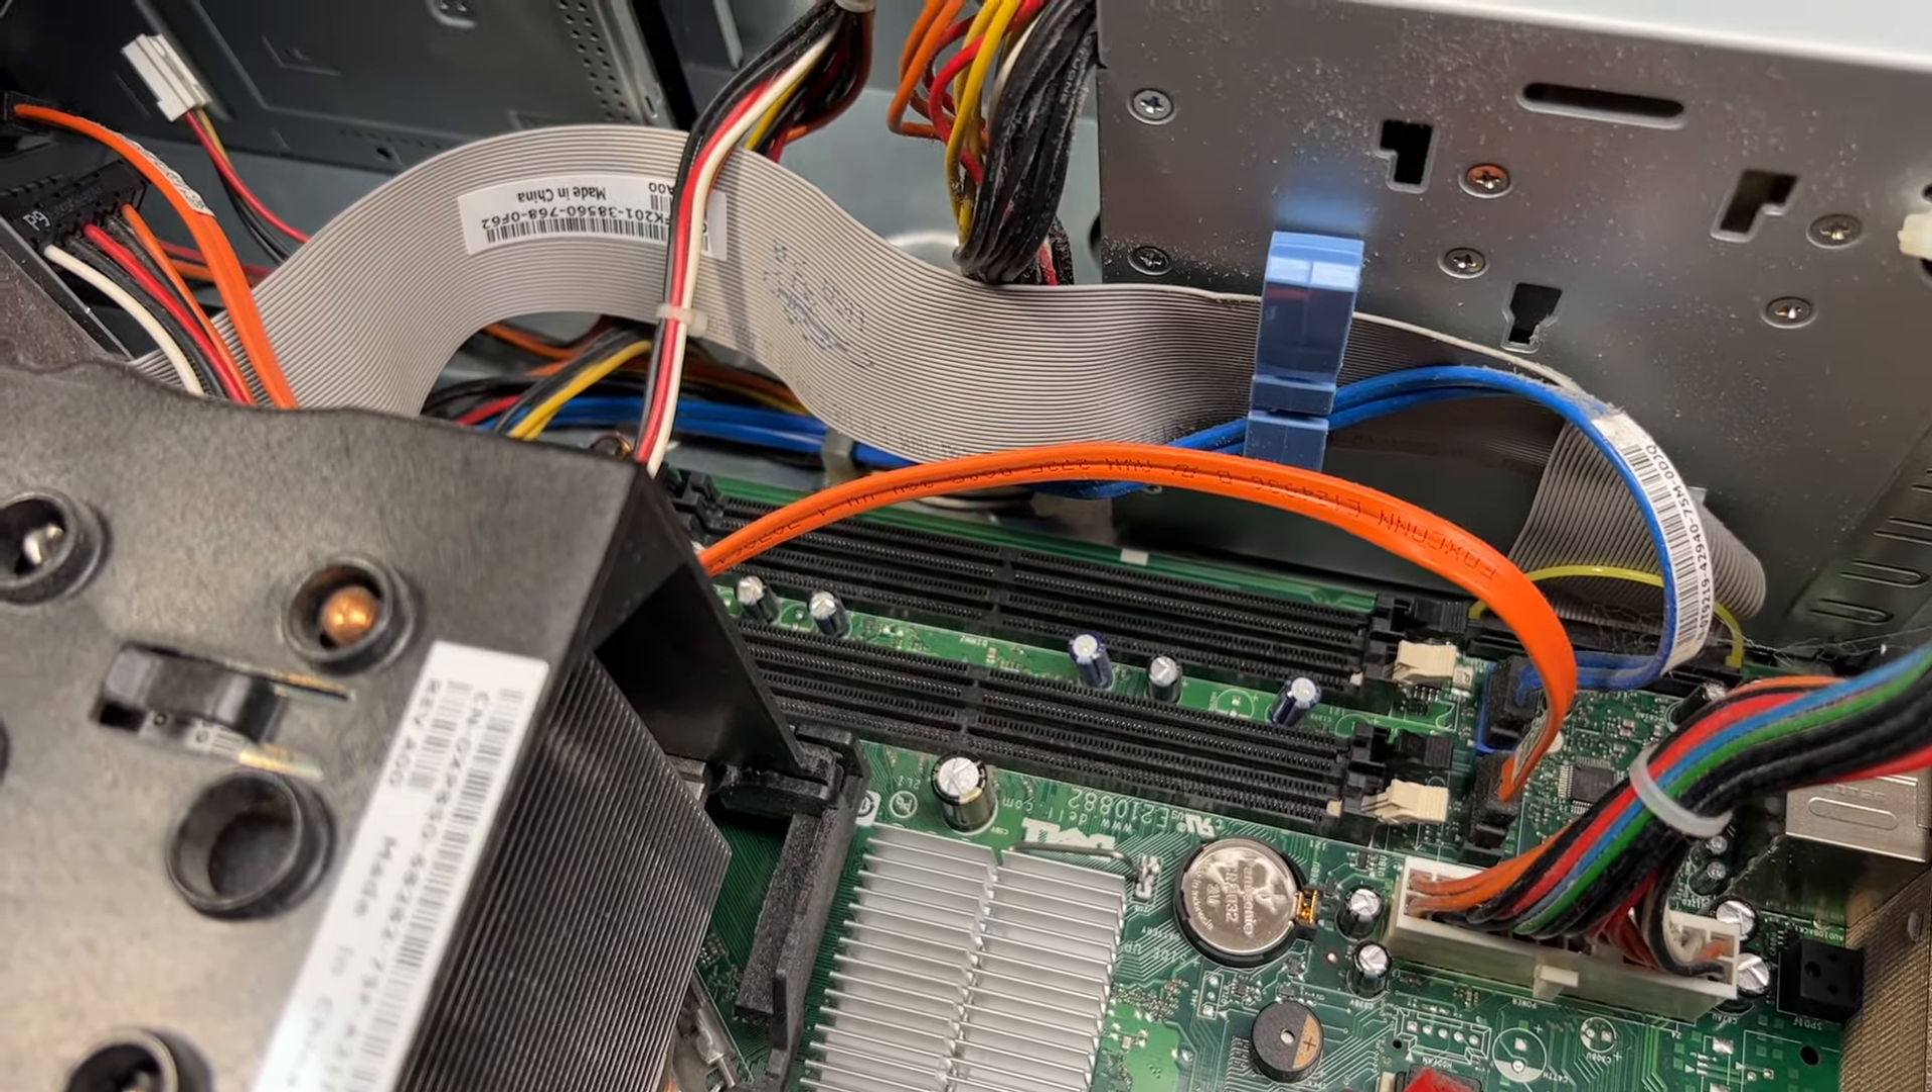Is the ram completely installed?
No.